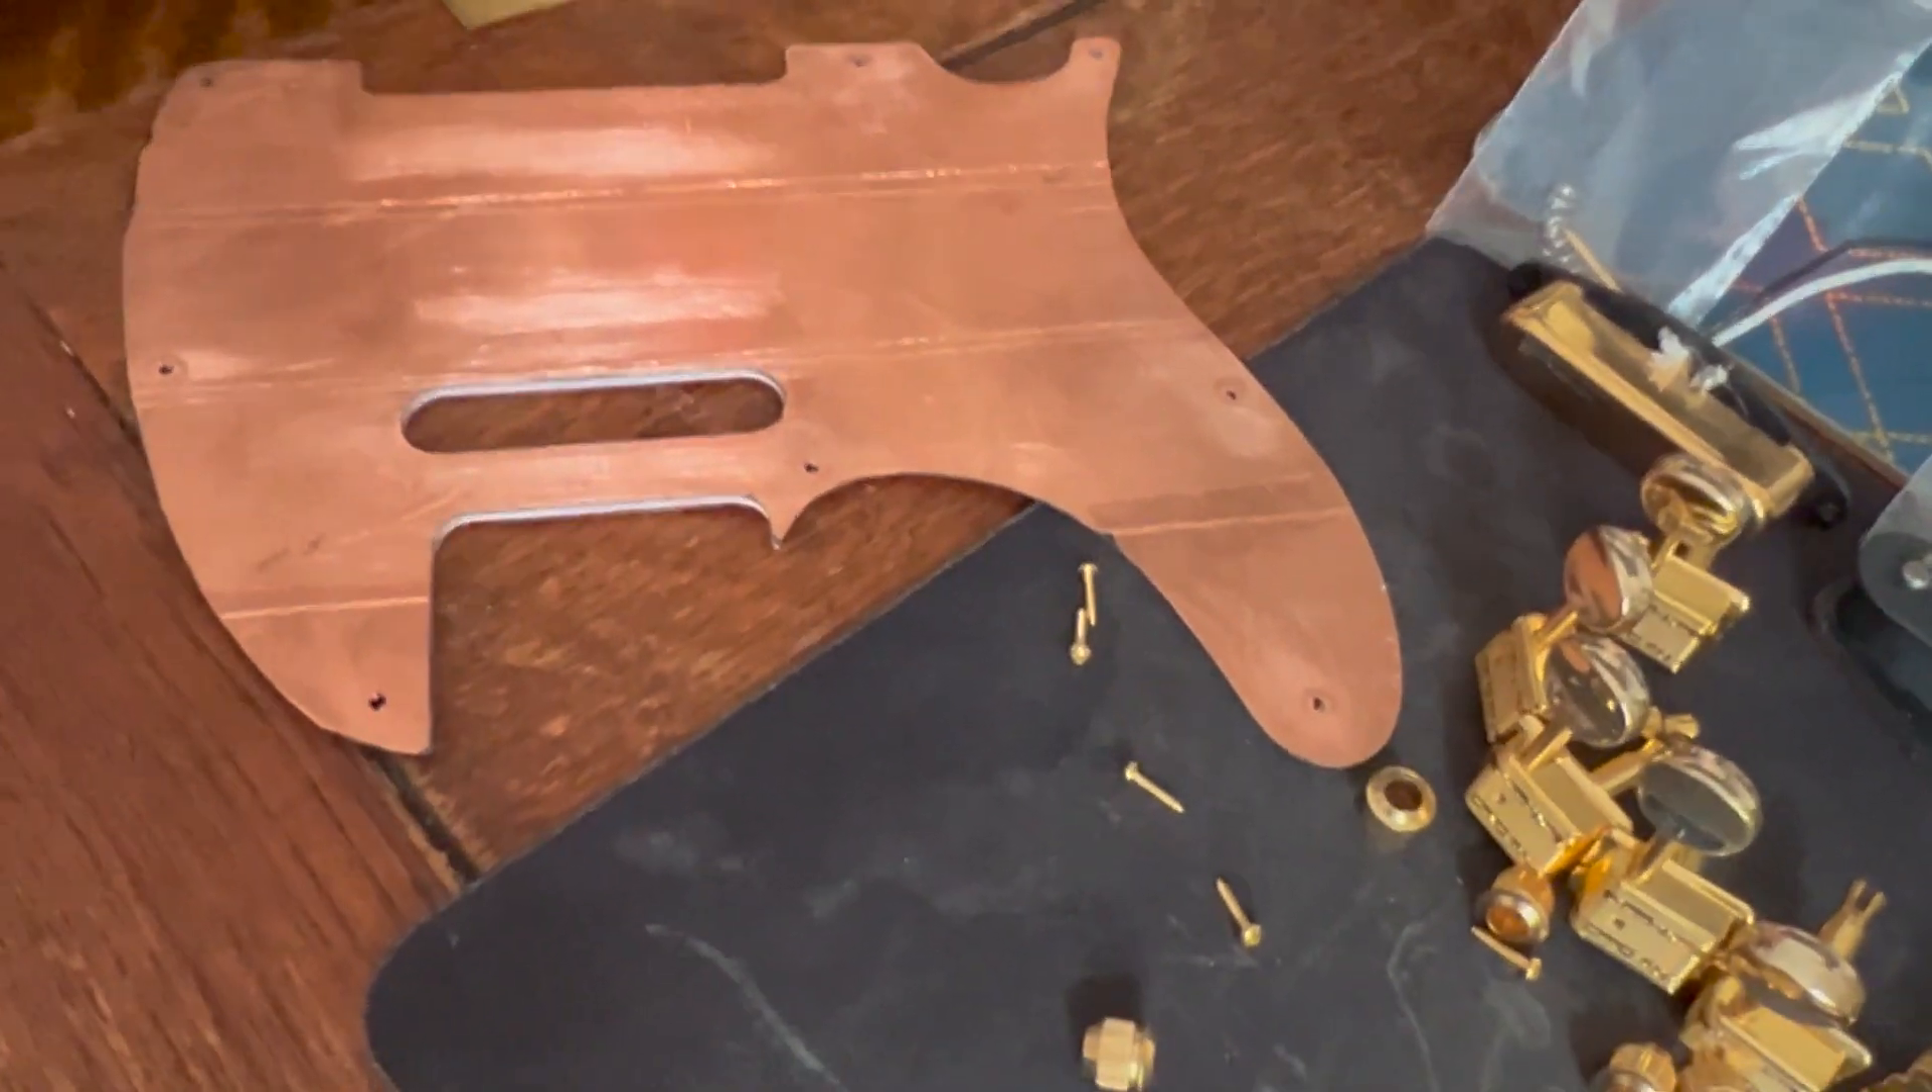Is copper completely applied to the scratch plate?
Yes.